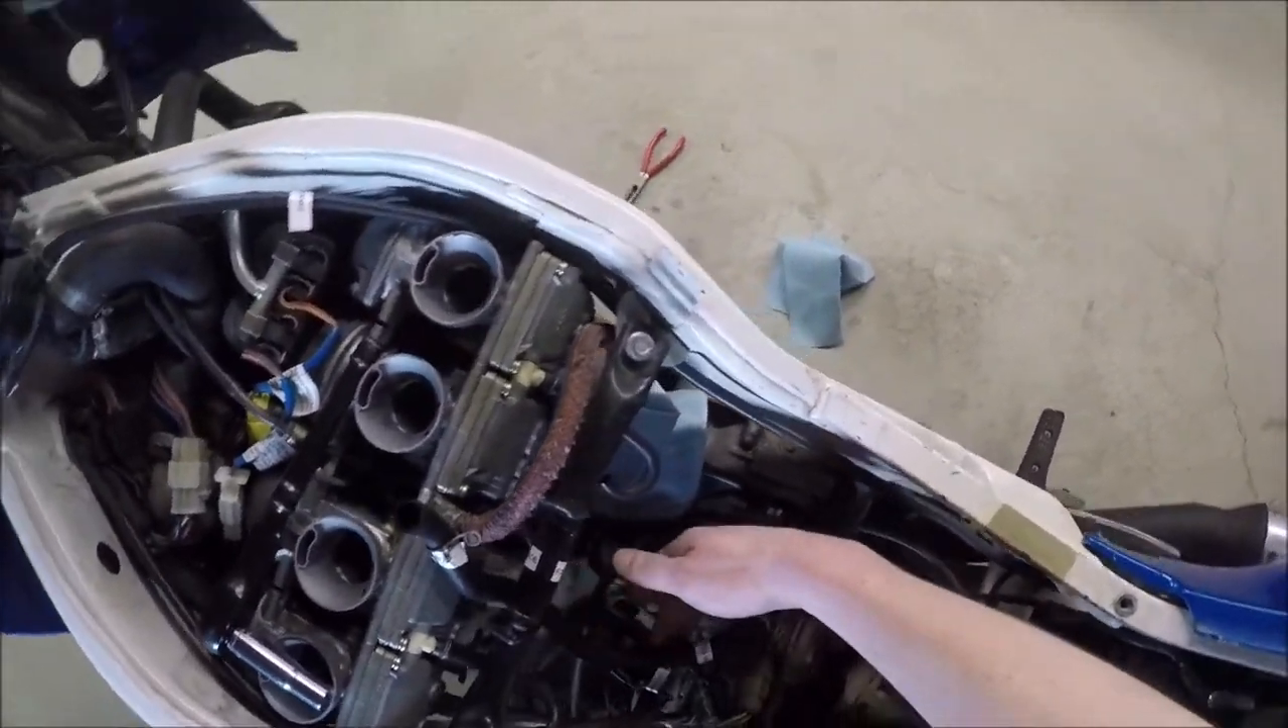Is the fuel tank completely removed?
Yes.